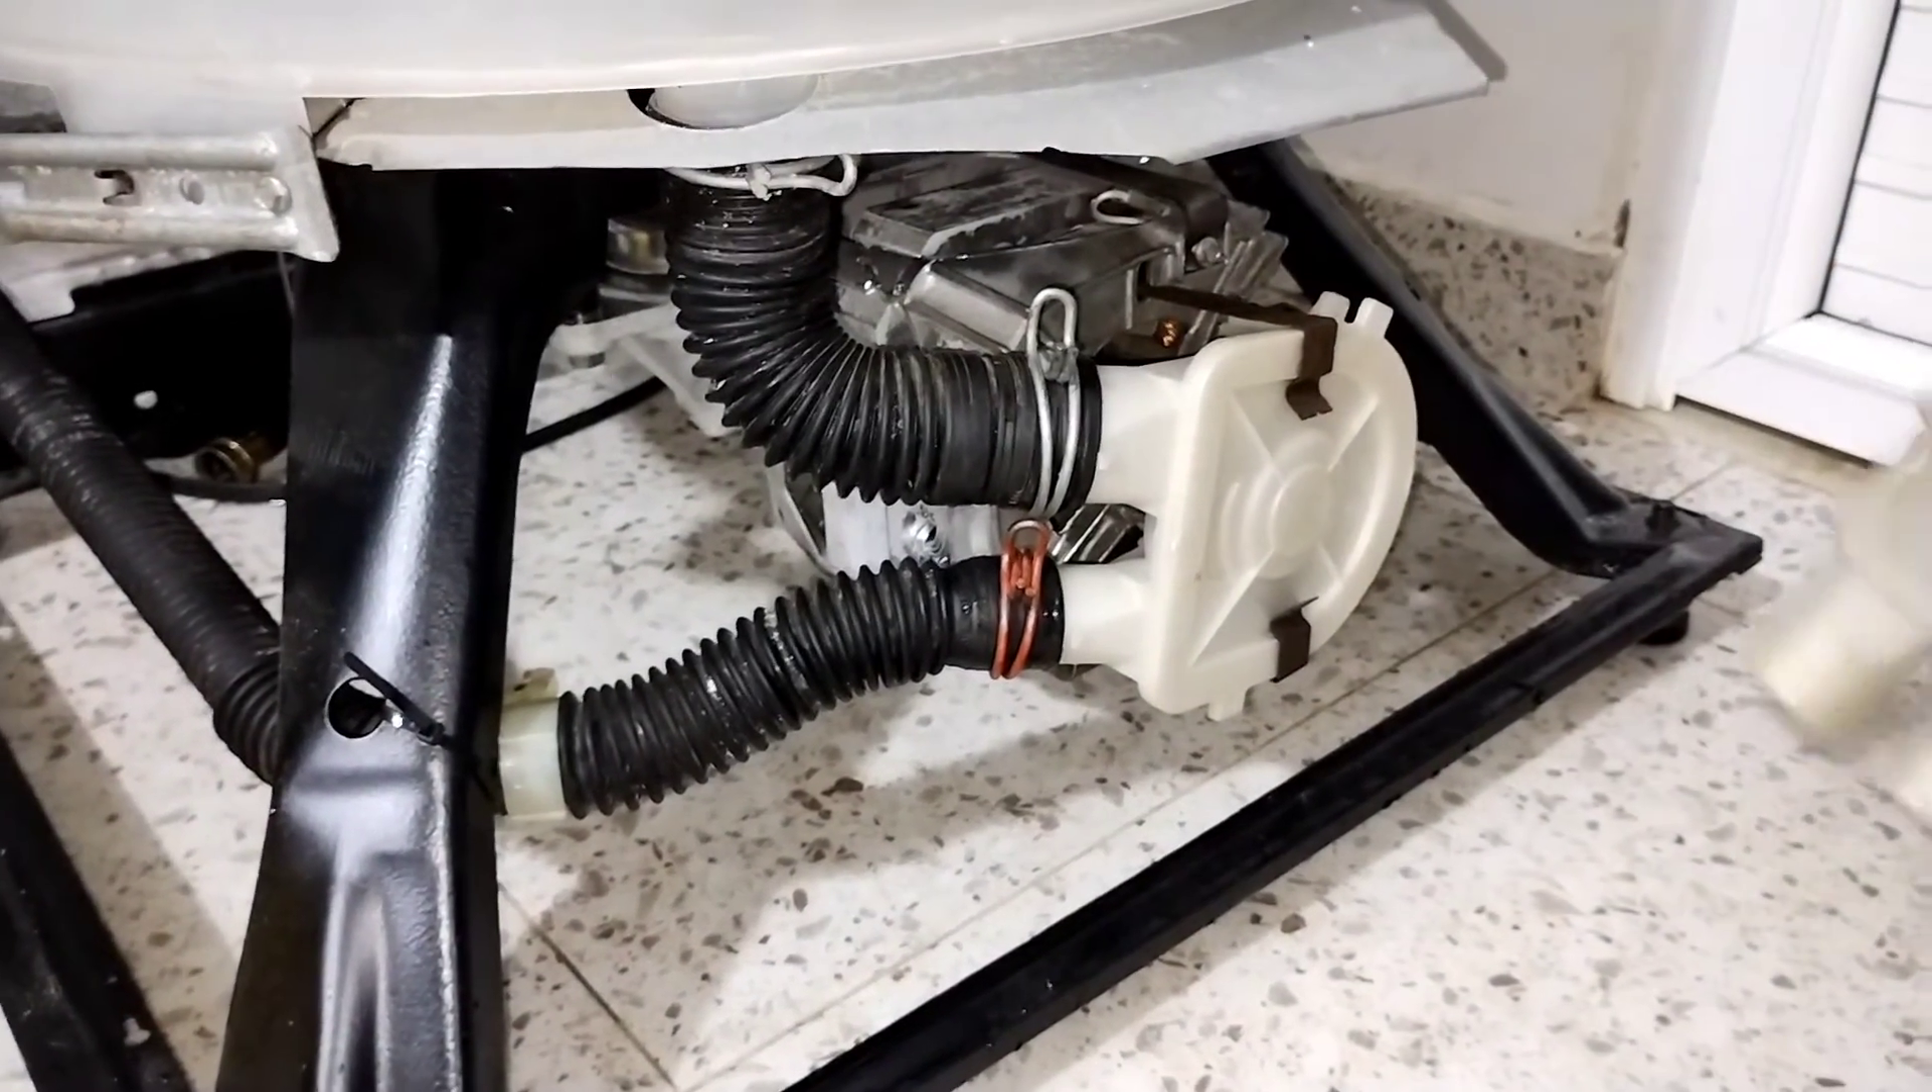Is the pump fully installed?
Yes.